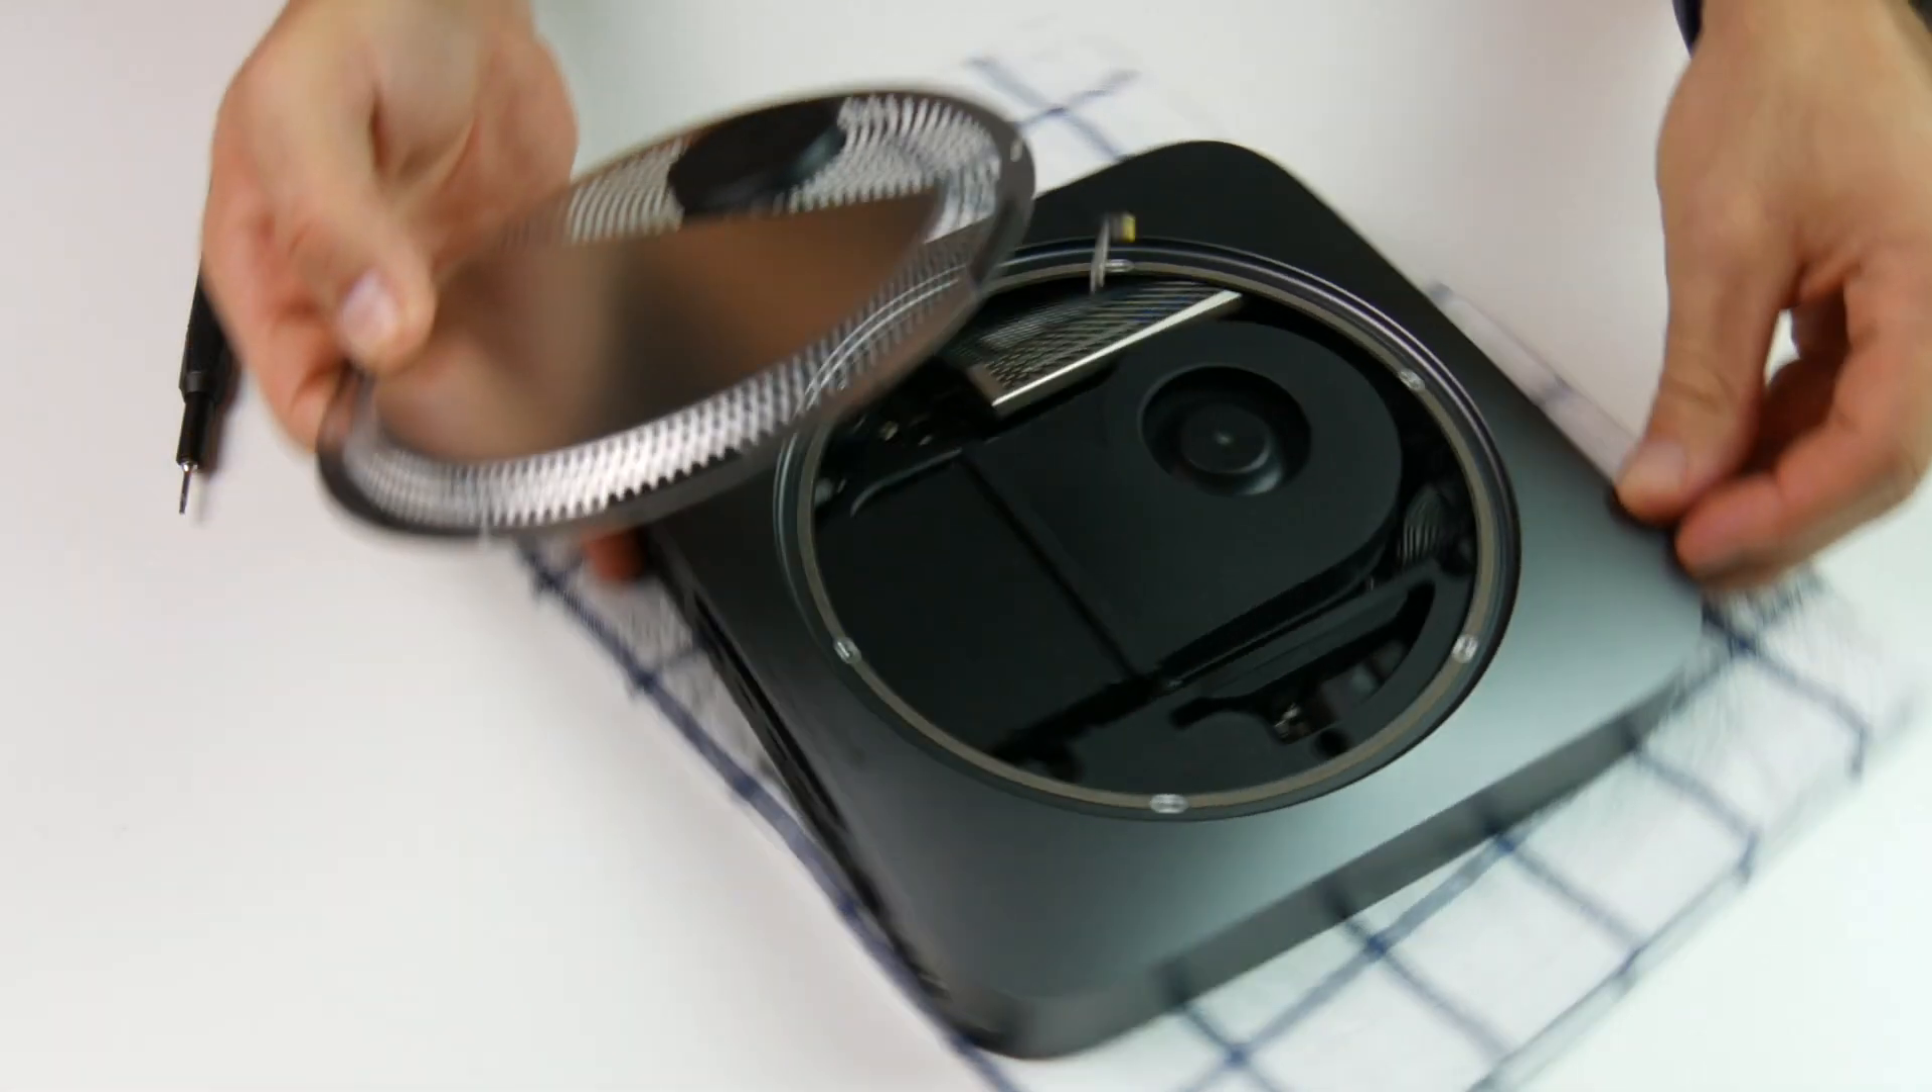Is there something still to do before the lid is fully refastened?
Yes.